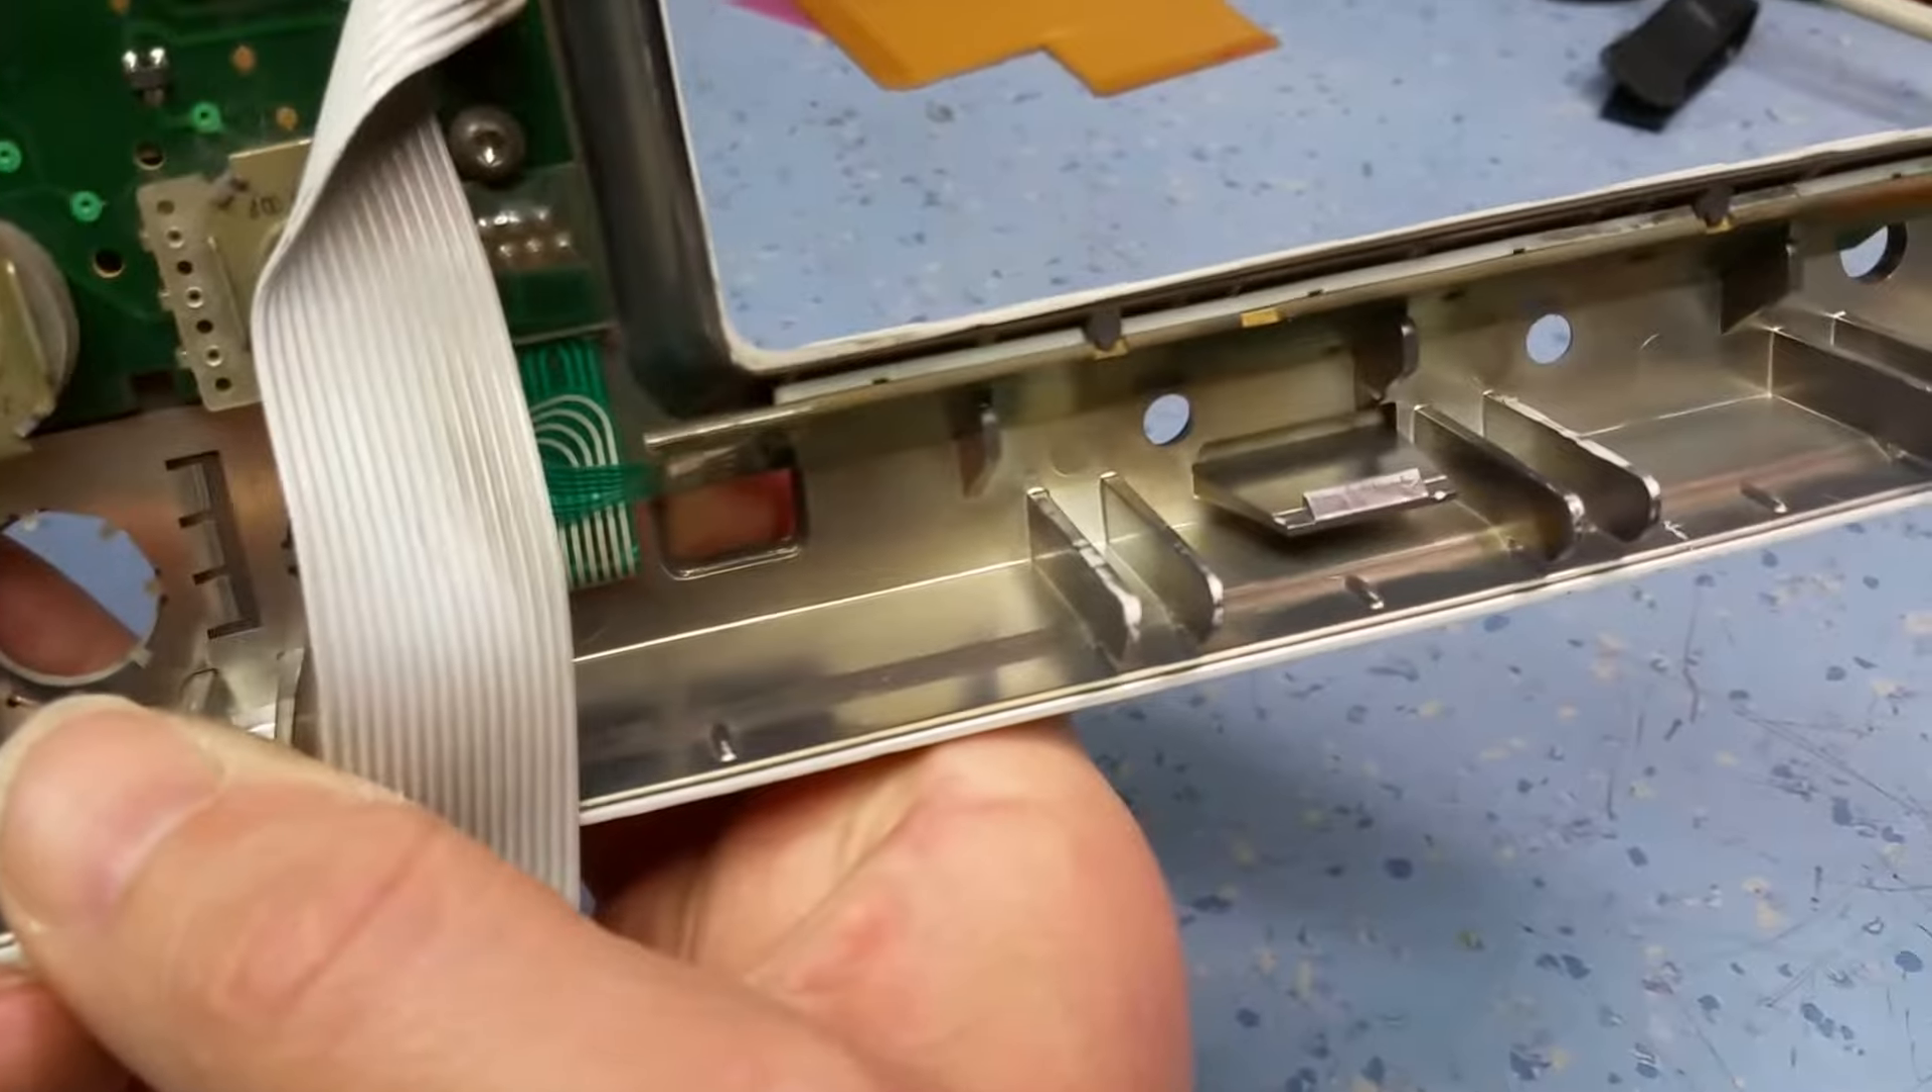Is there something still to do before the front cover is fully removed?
No.